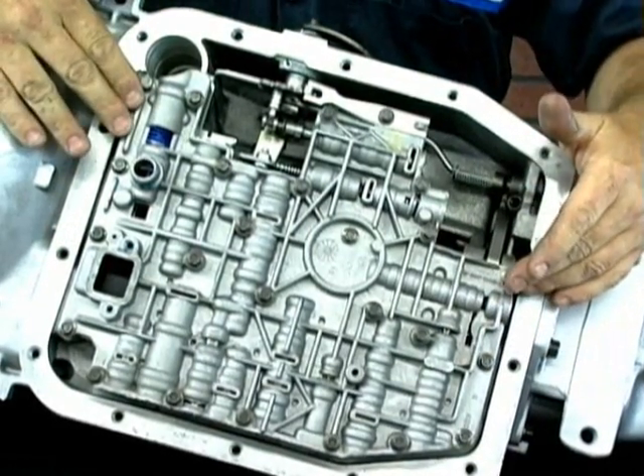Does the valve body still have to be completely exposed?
No.